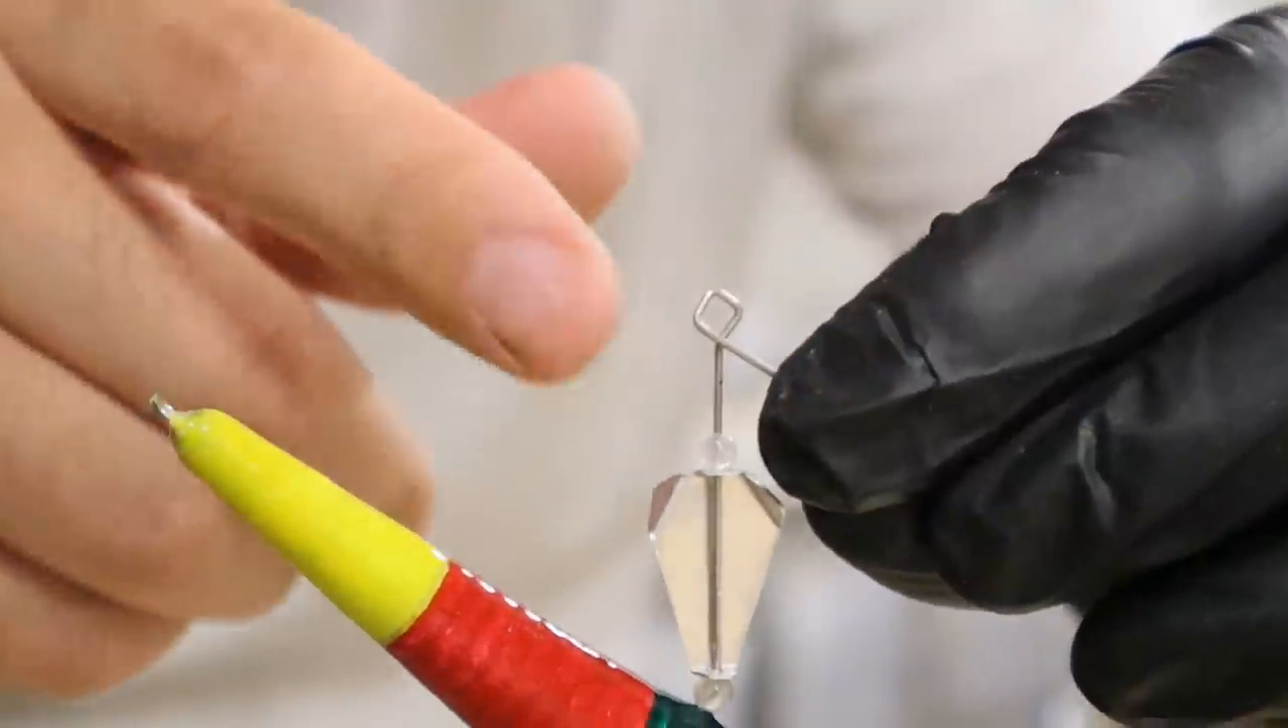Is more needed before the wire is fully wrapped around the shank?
Yes.